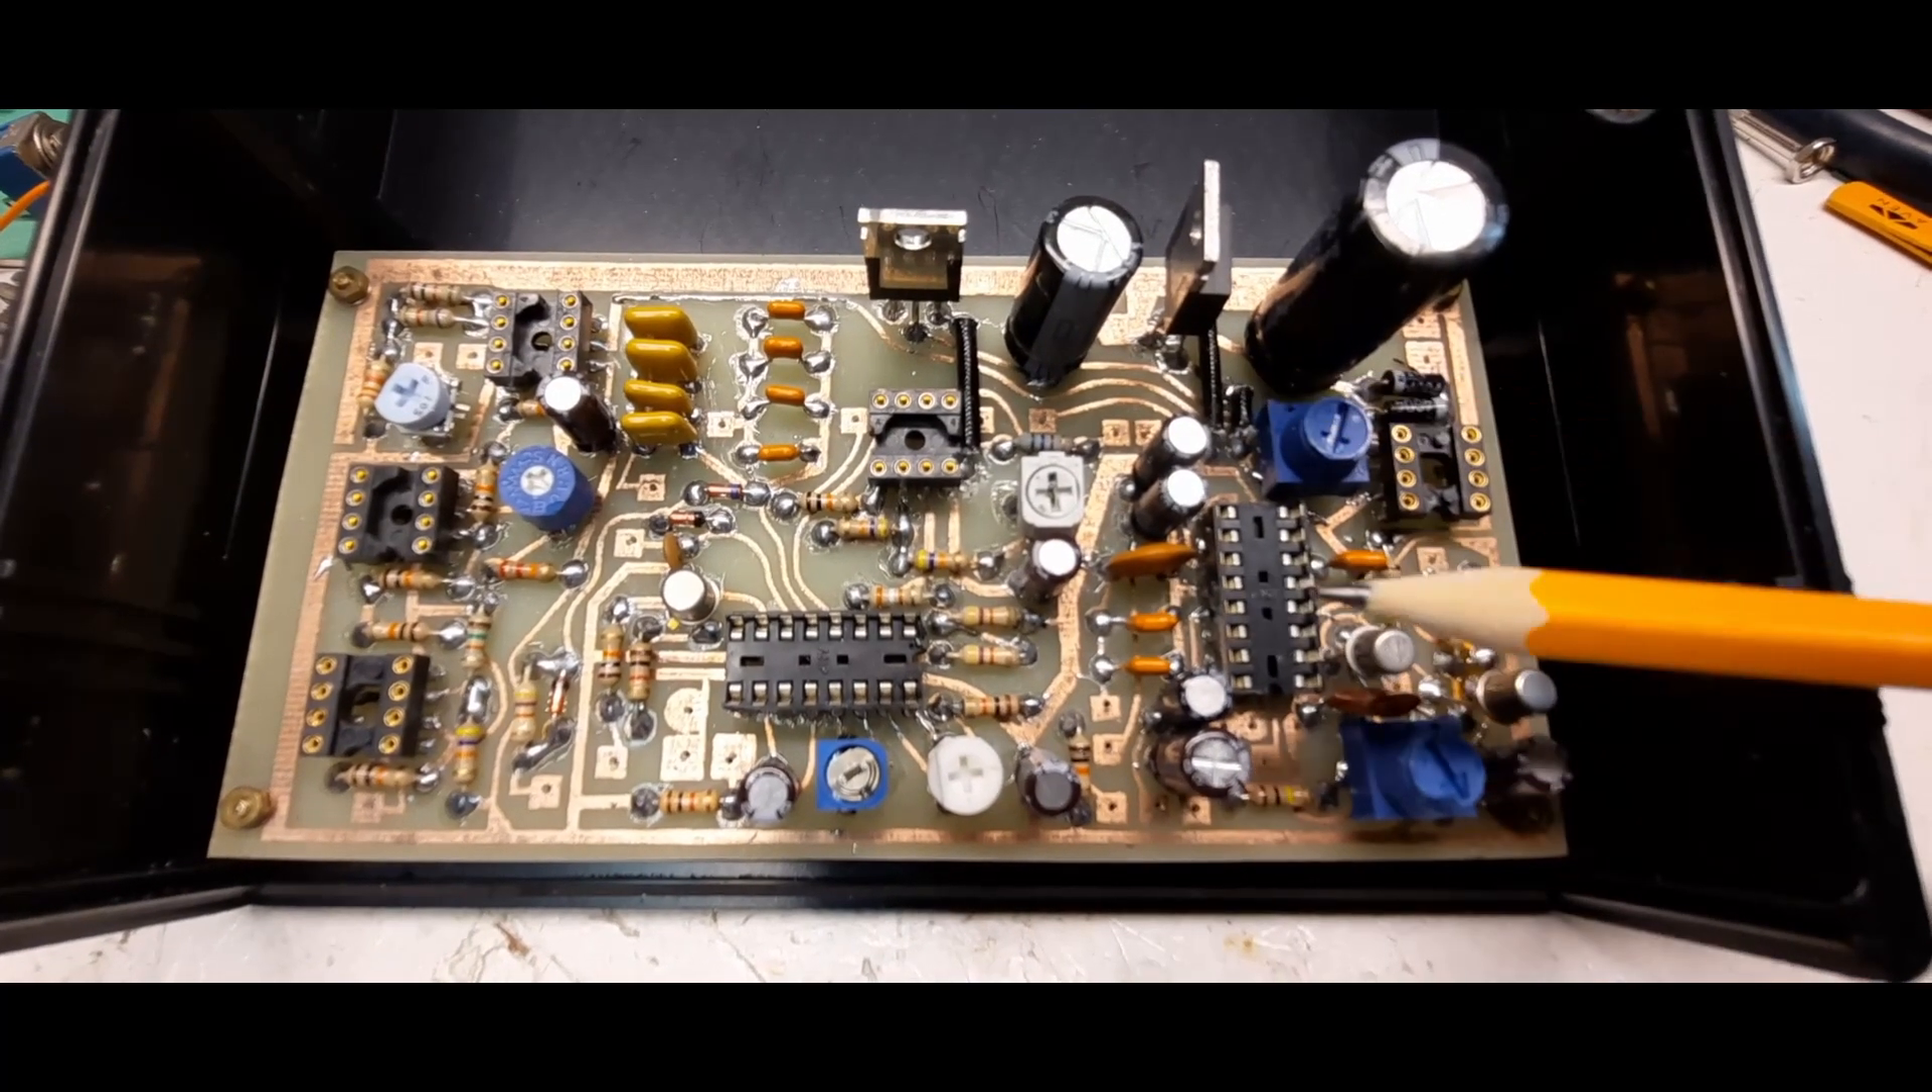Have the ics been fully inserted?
No.